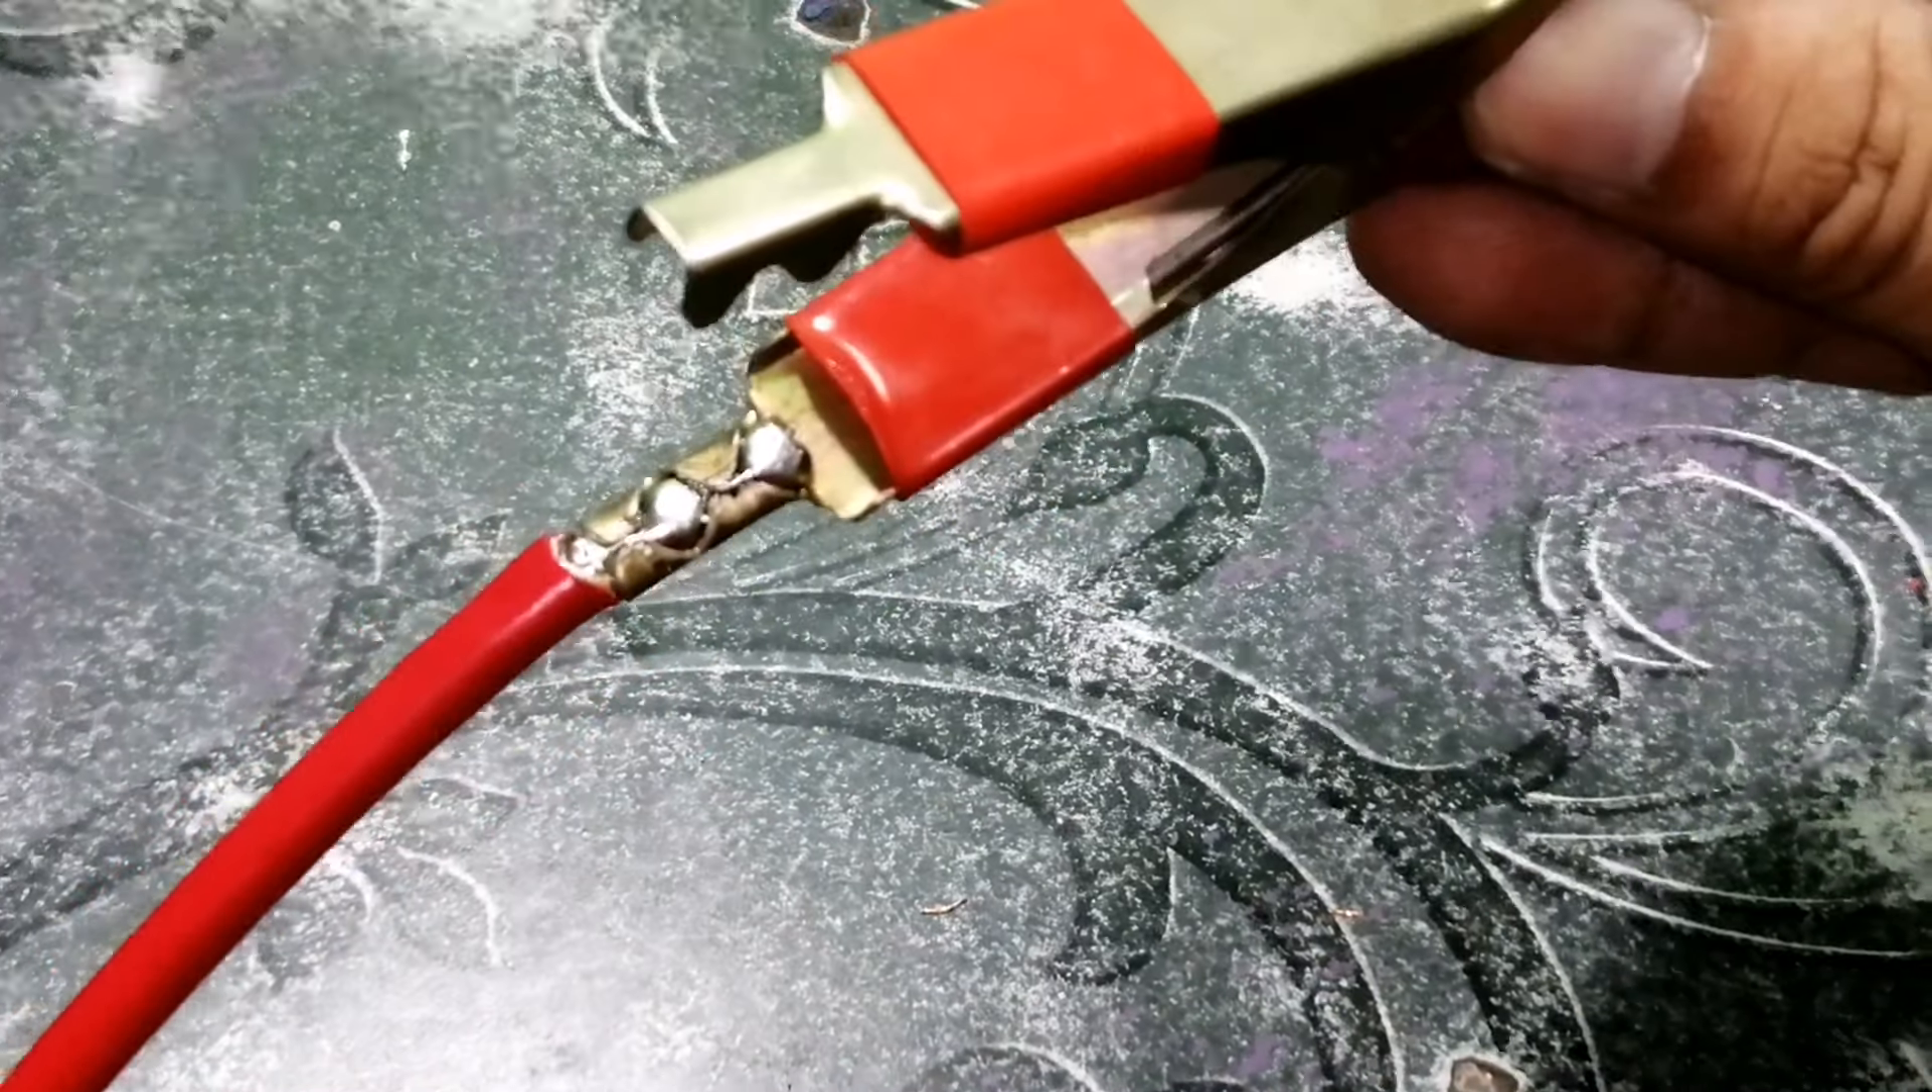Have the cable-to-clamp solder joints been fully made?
Yes.